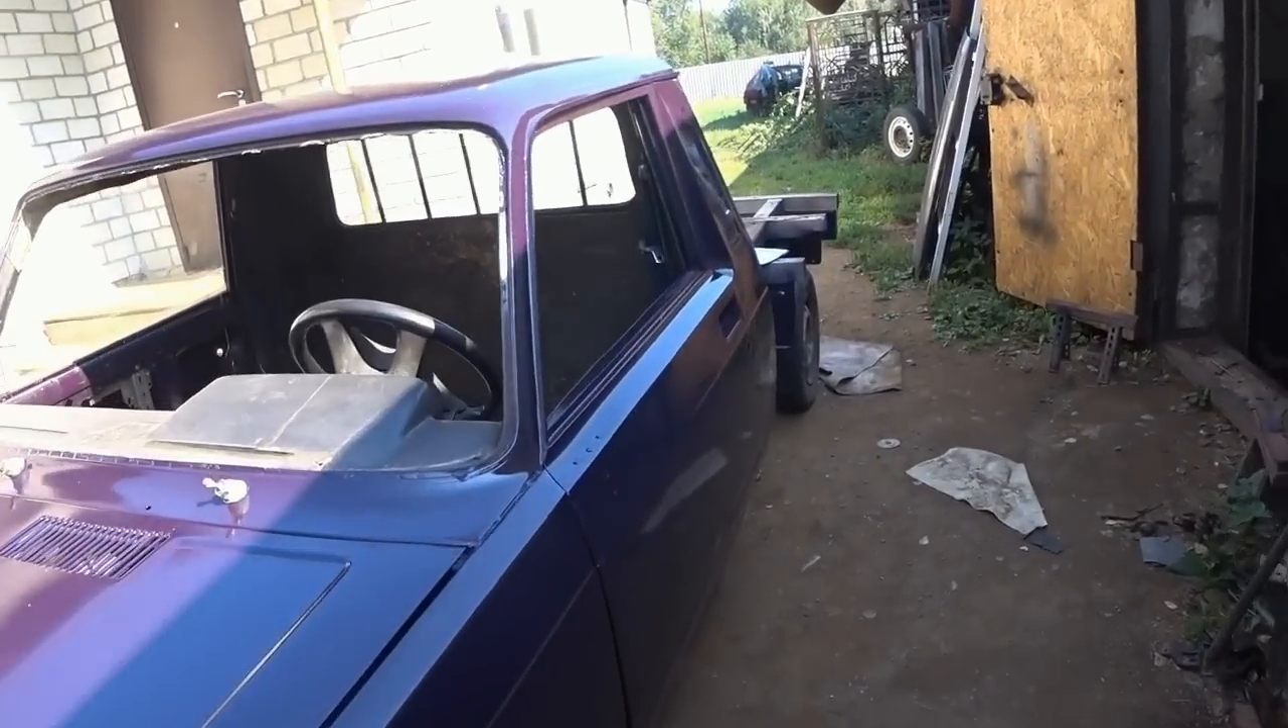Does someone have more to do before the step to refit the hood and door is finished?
No.